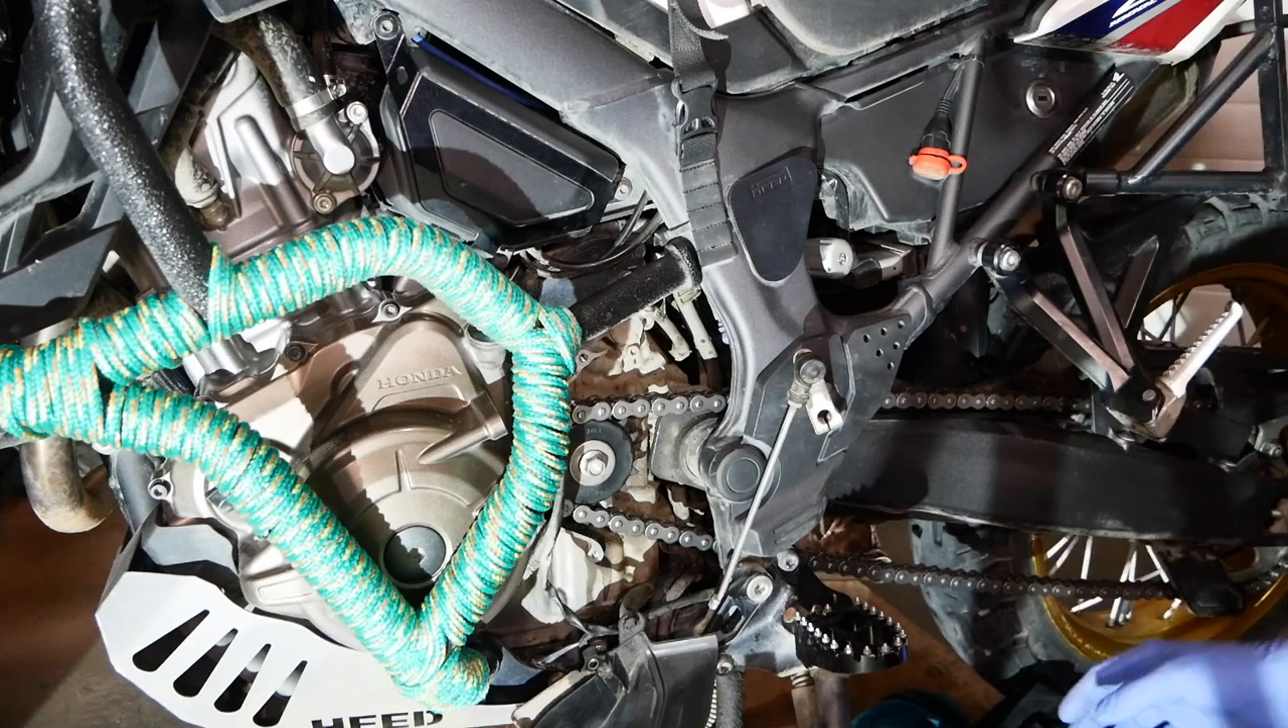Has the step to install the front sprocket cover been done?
No.